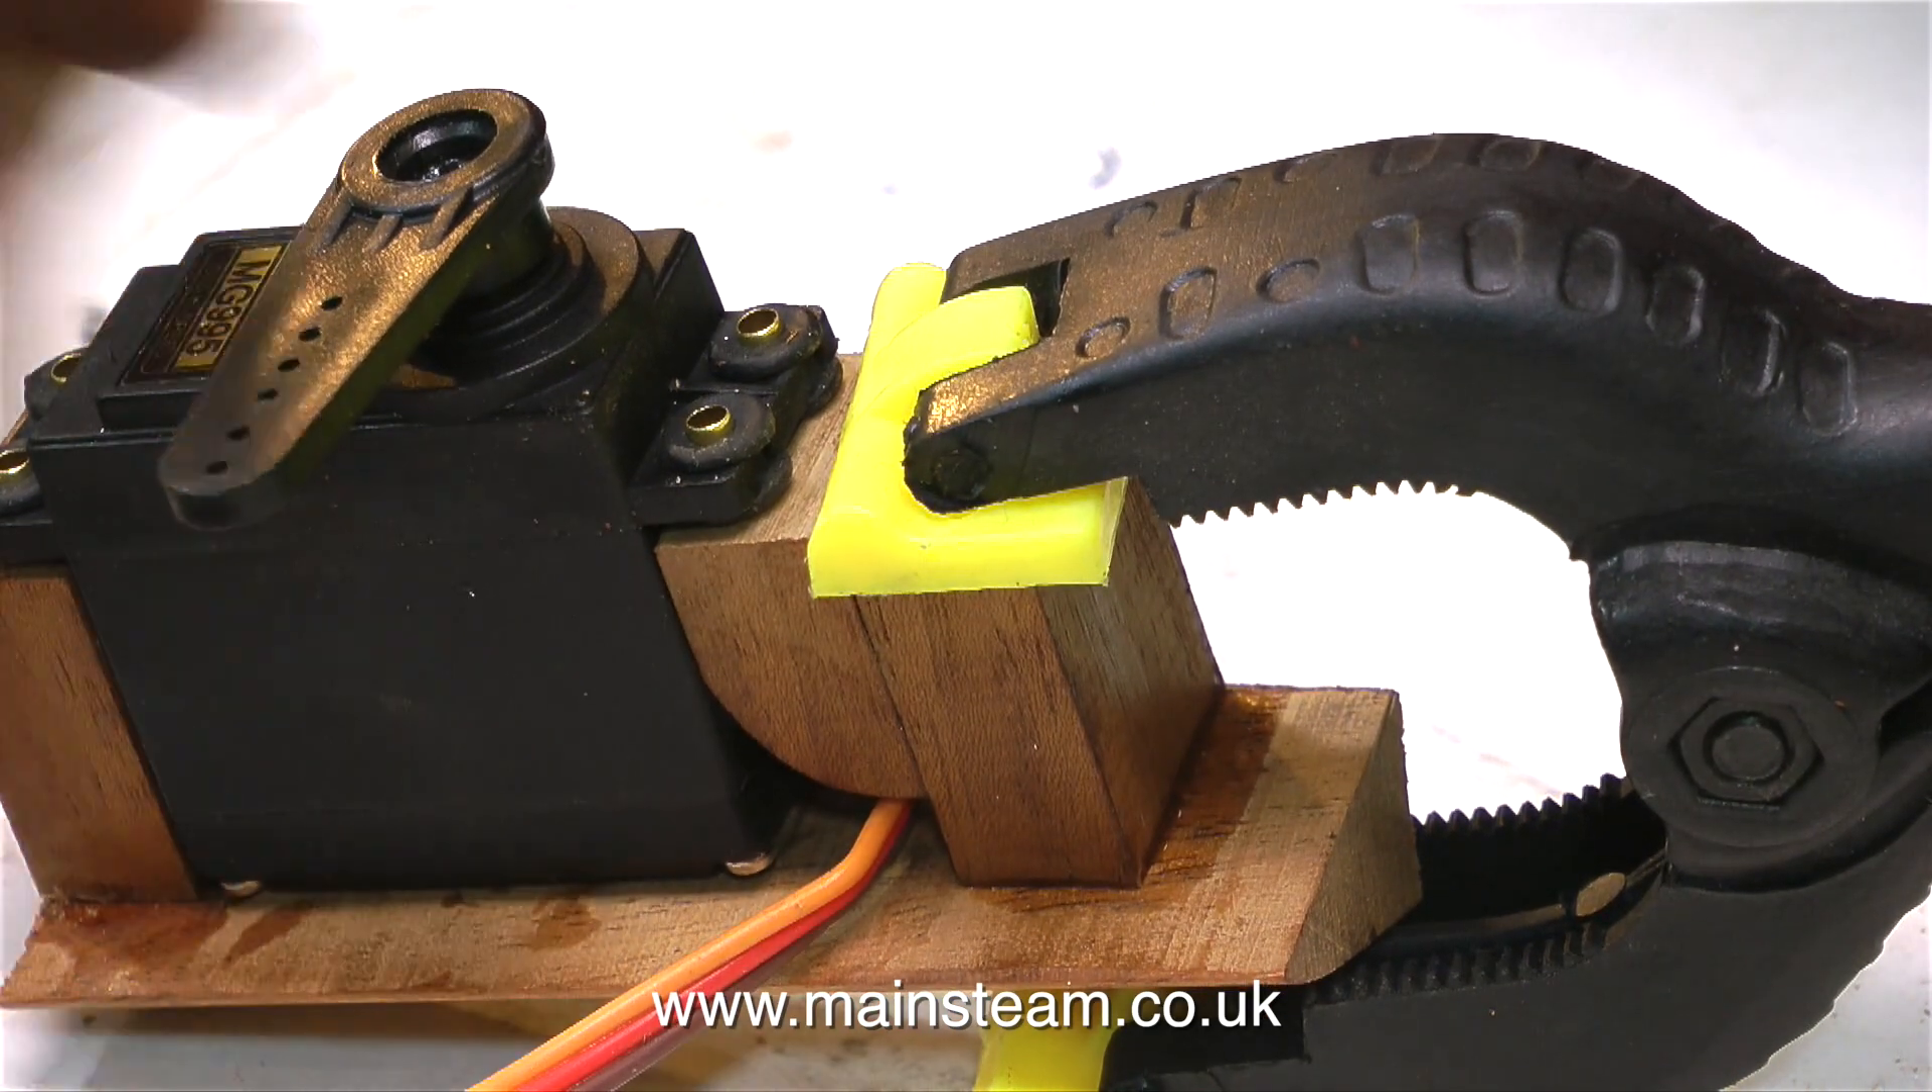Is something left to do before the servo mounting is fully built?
Yes.